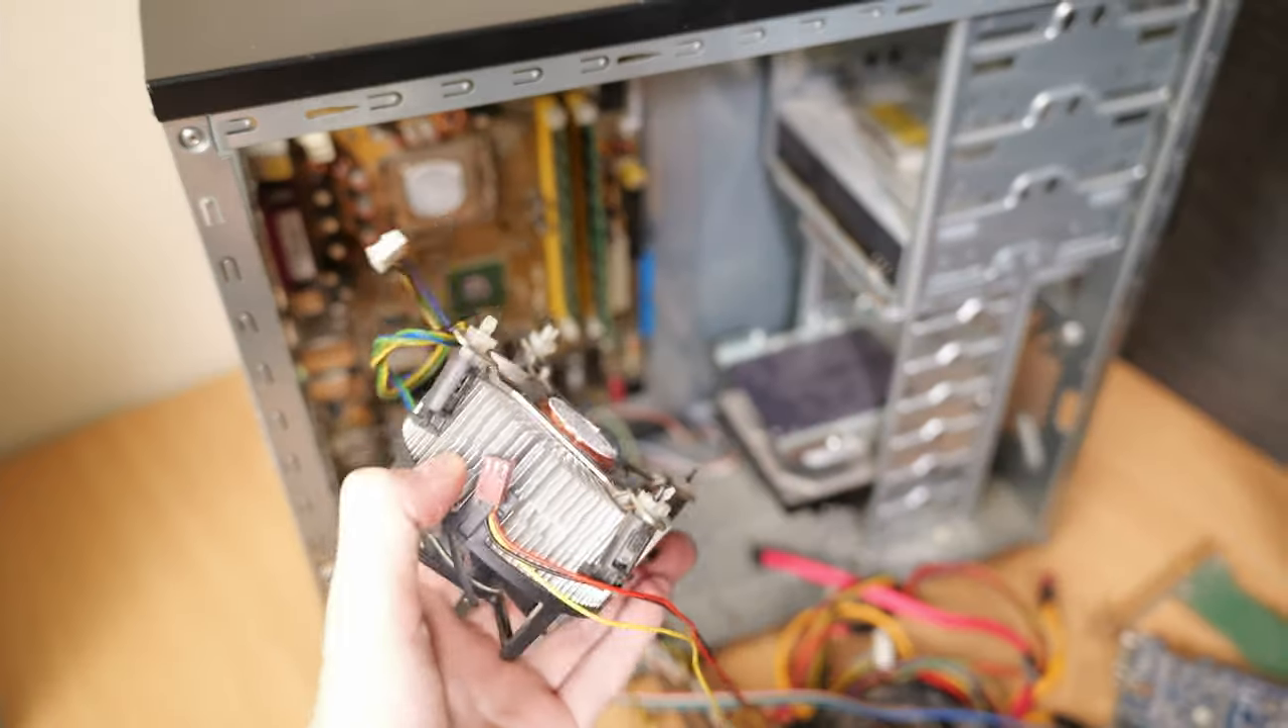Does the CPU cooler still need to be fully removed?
No.